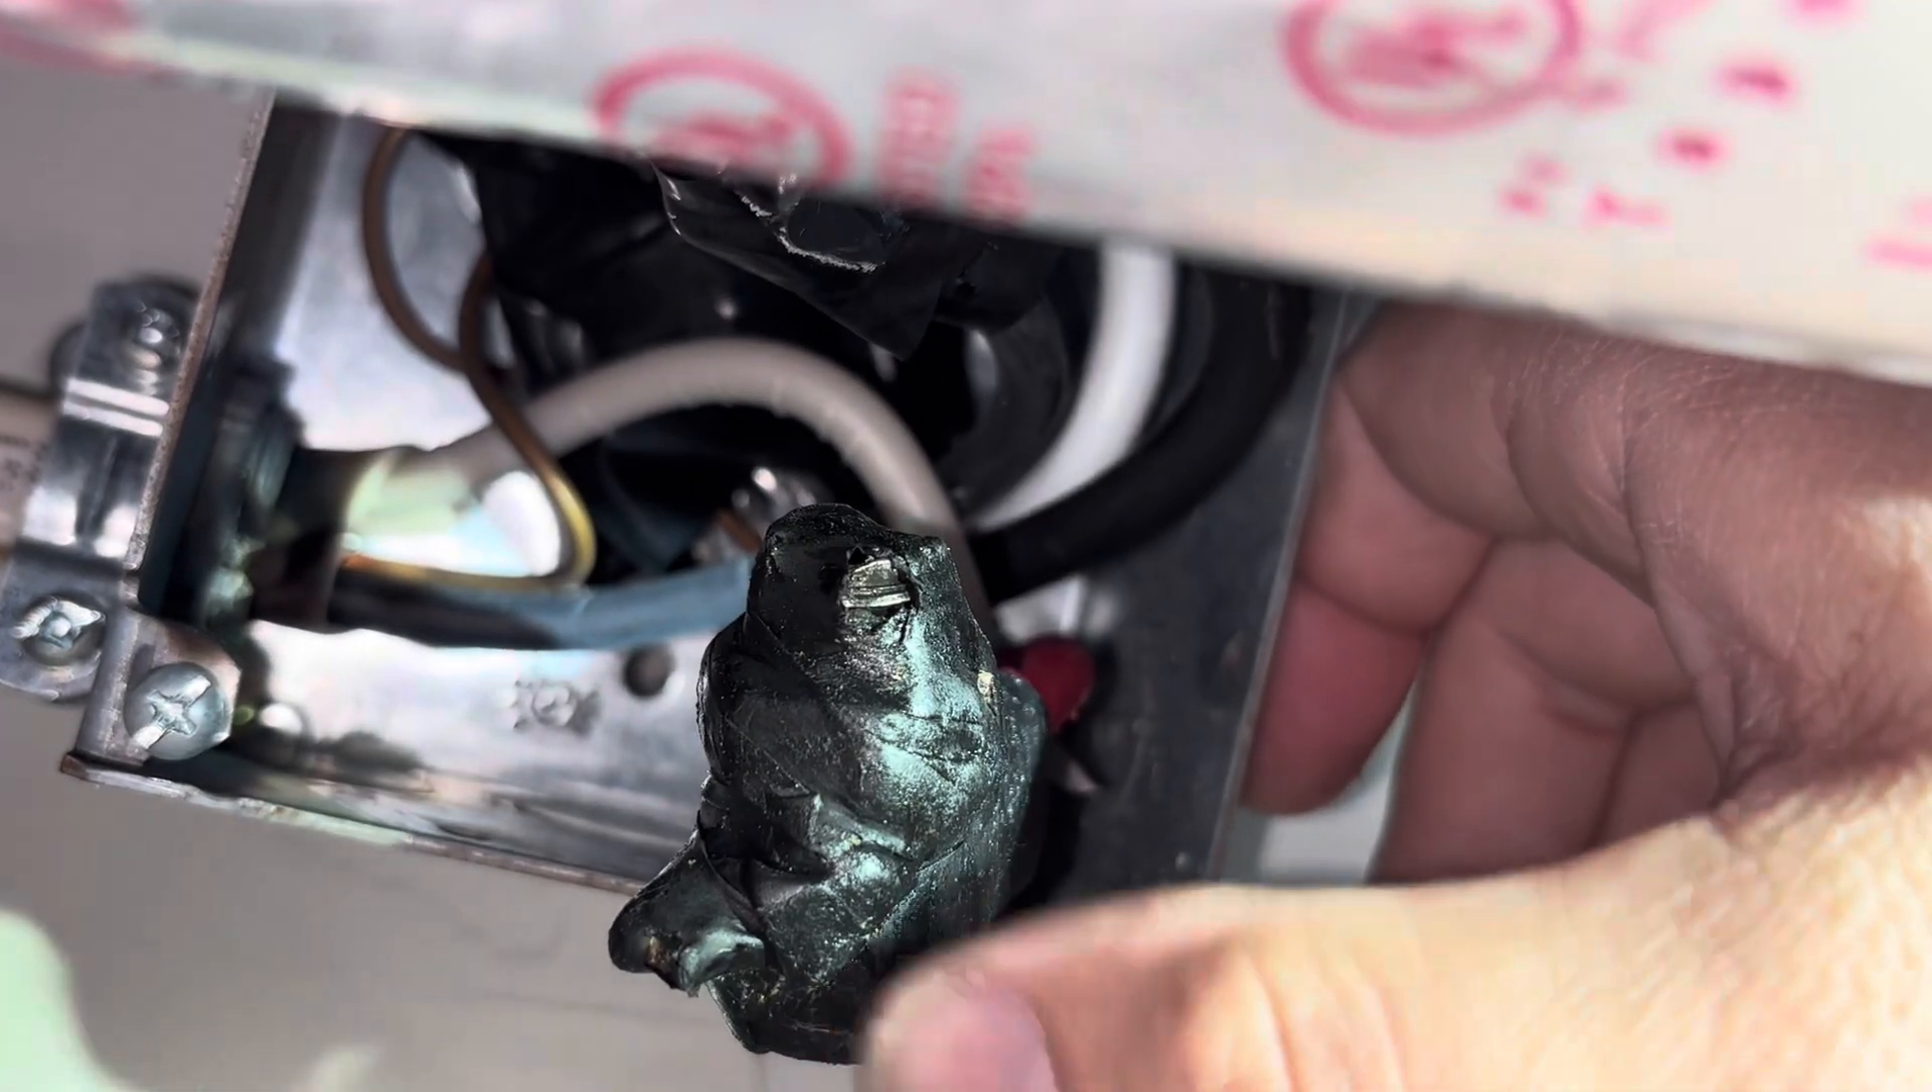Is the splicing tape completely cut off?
No.